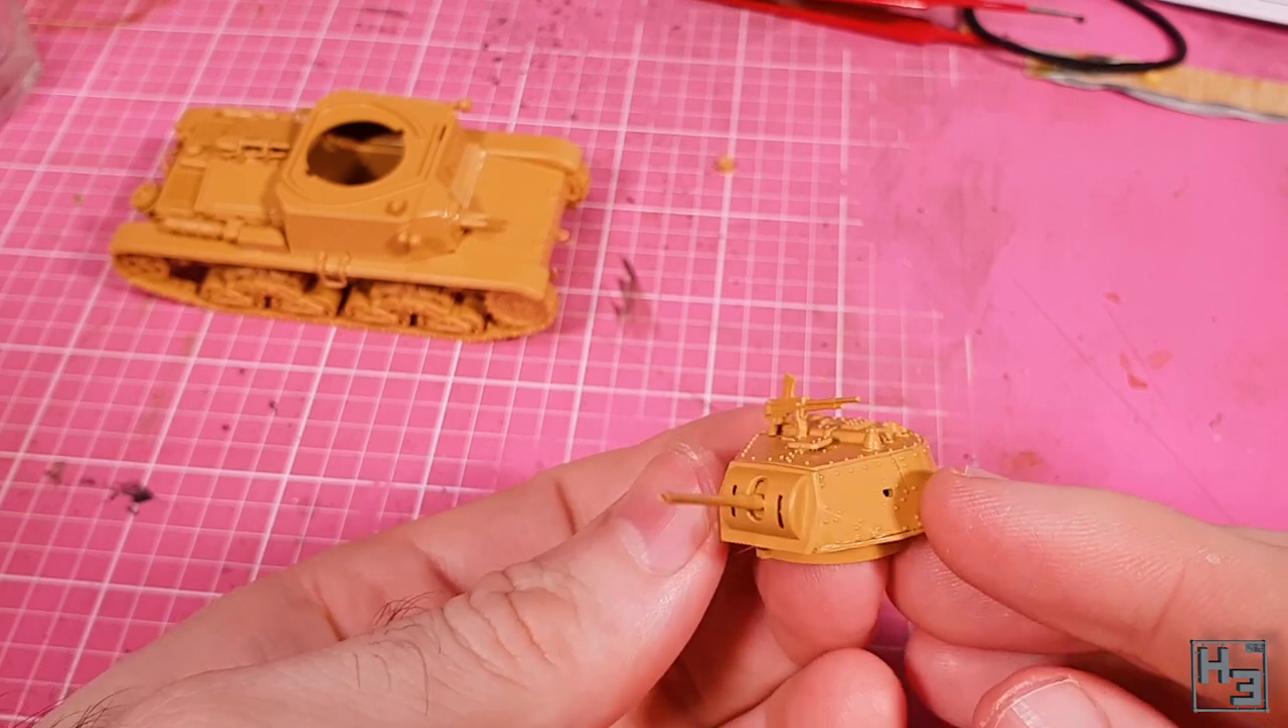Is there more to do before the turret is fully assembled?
No.